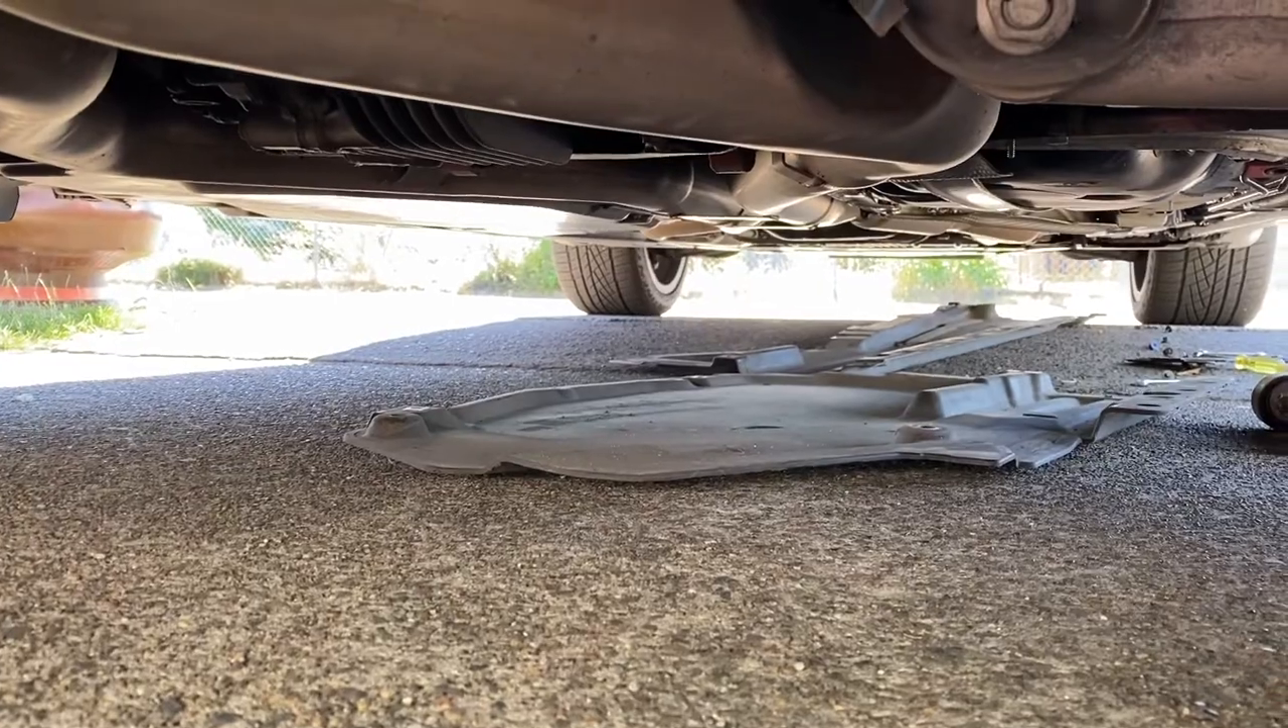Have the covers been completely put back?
No.